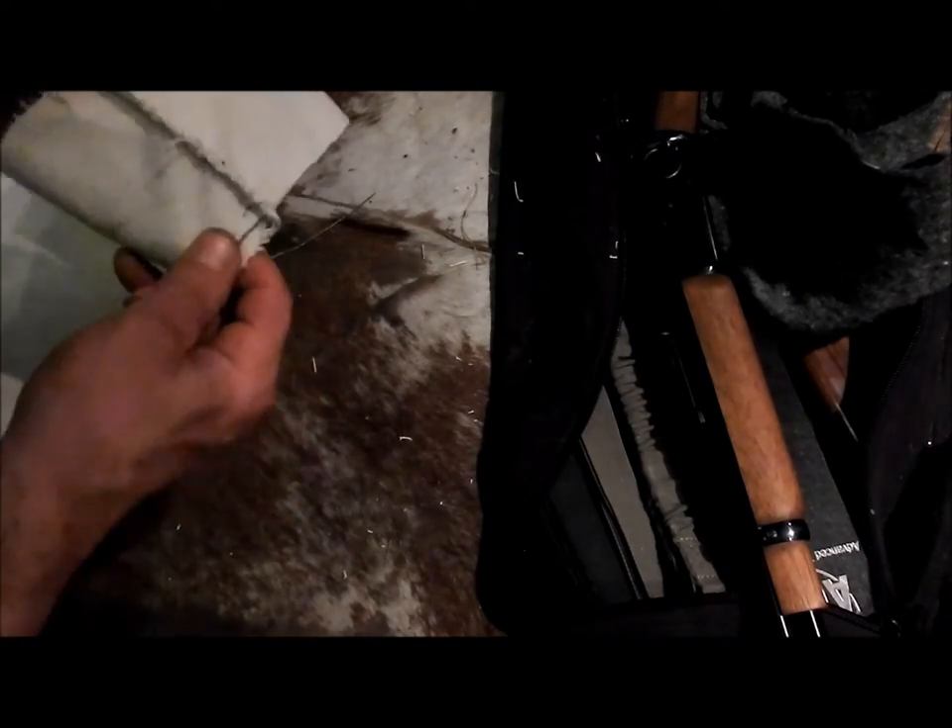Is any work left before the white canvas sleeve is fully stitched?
Yes.